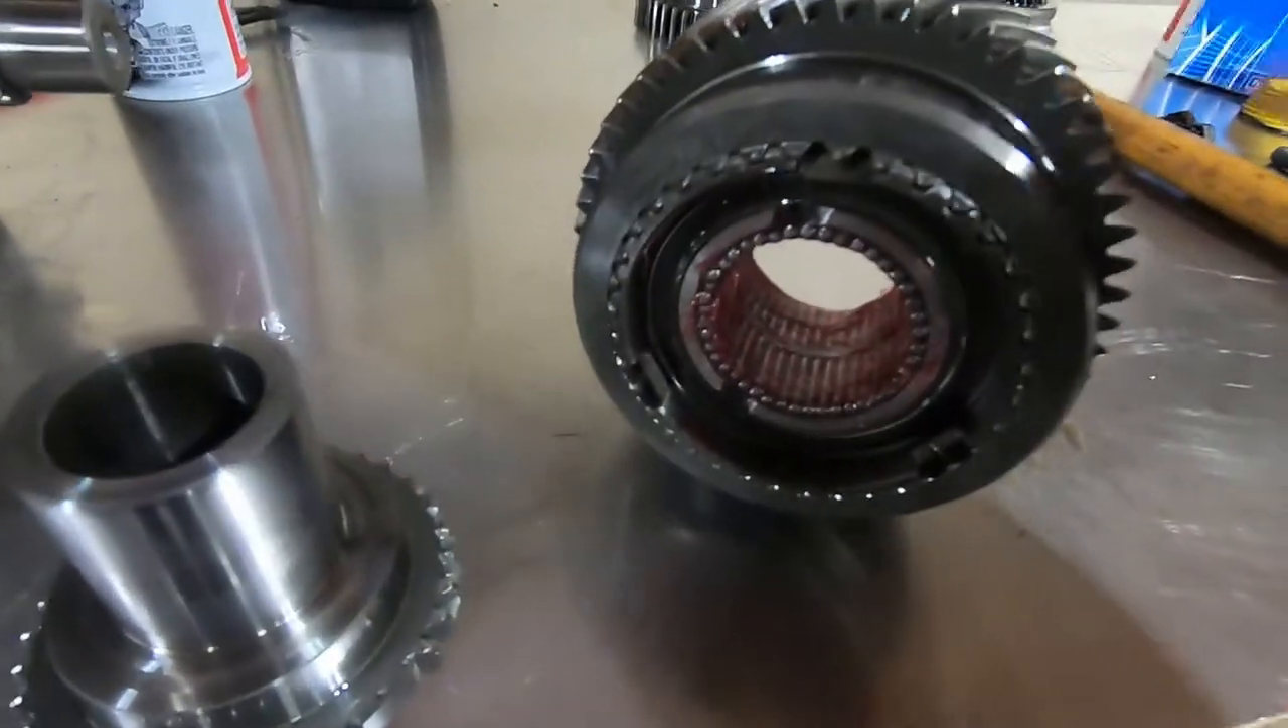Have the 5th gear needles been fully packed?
Yes.